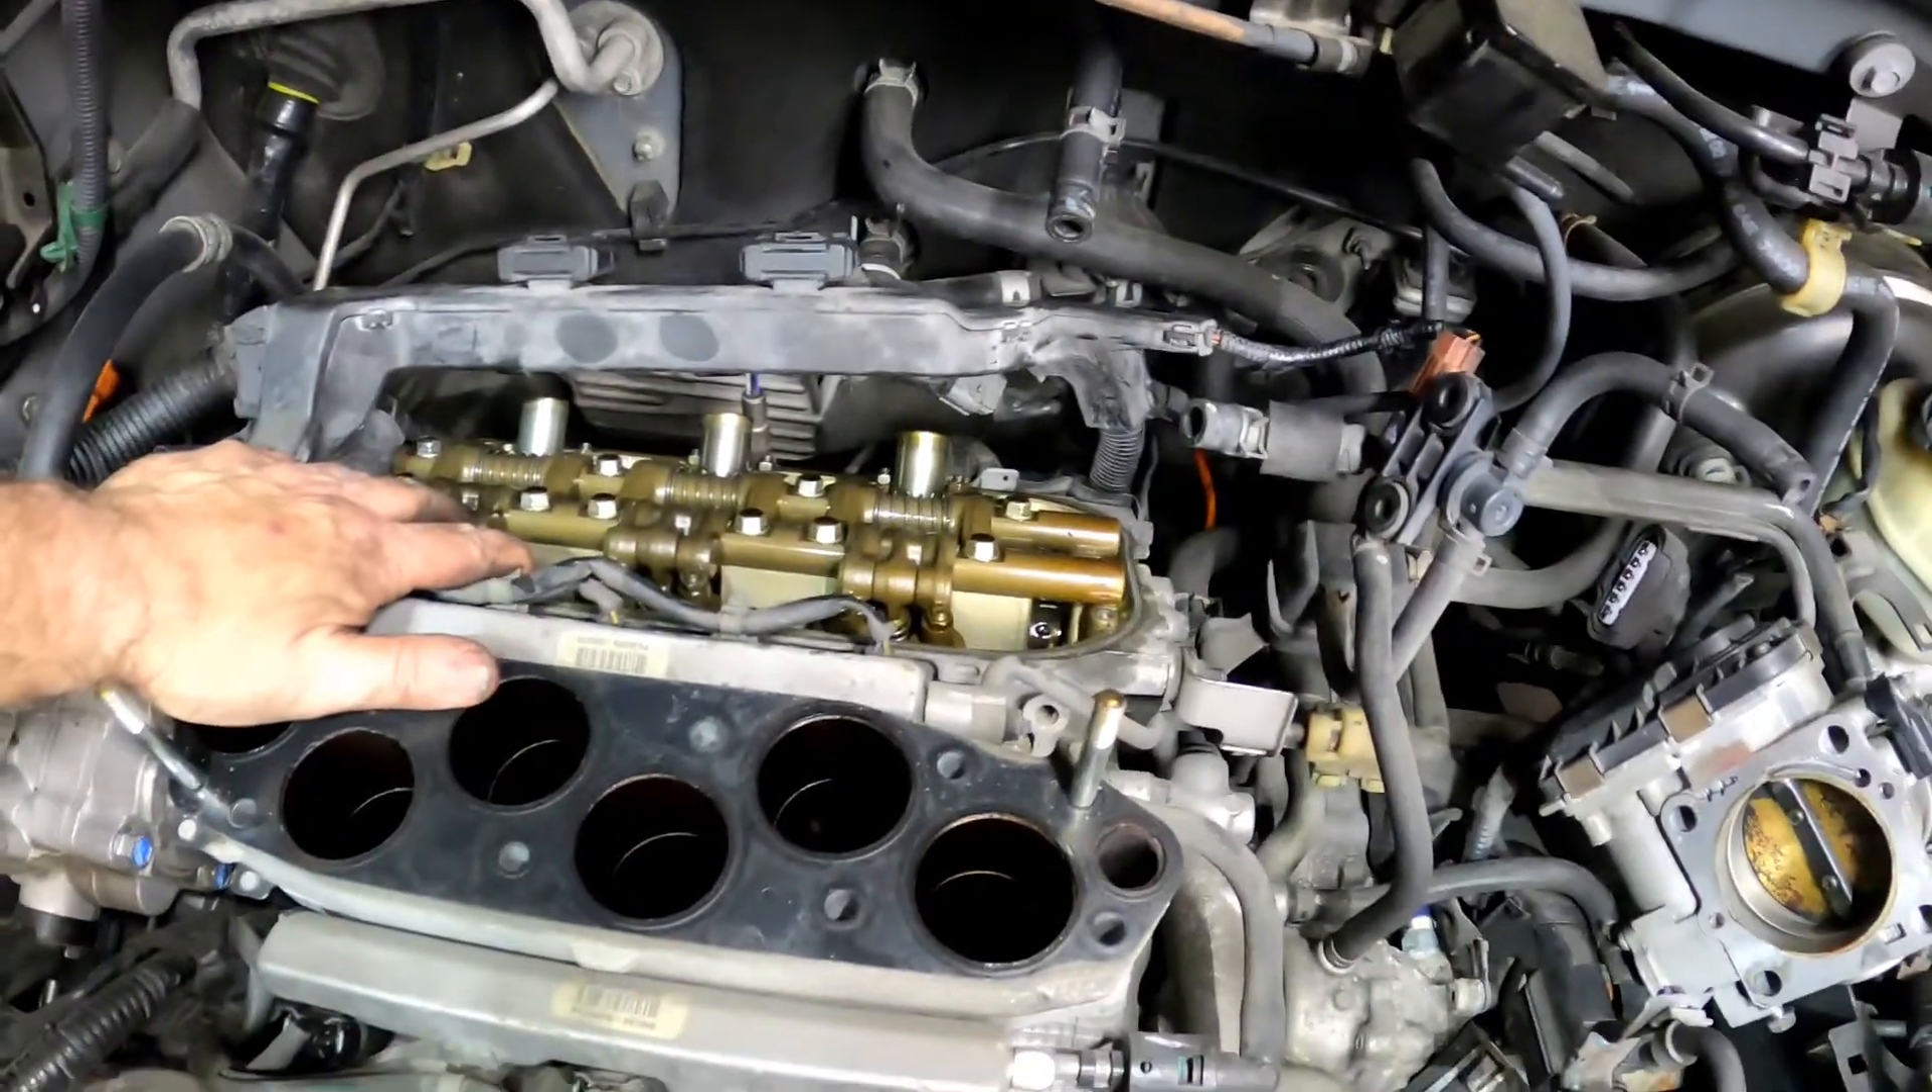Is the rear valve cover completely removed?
Yes.